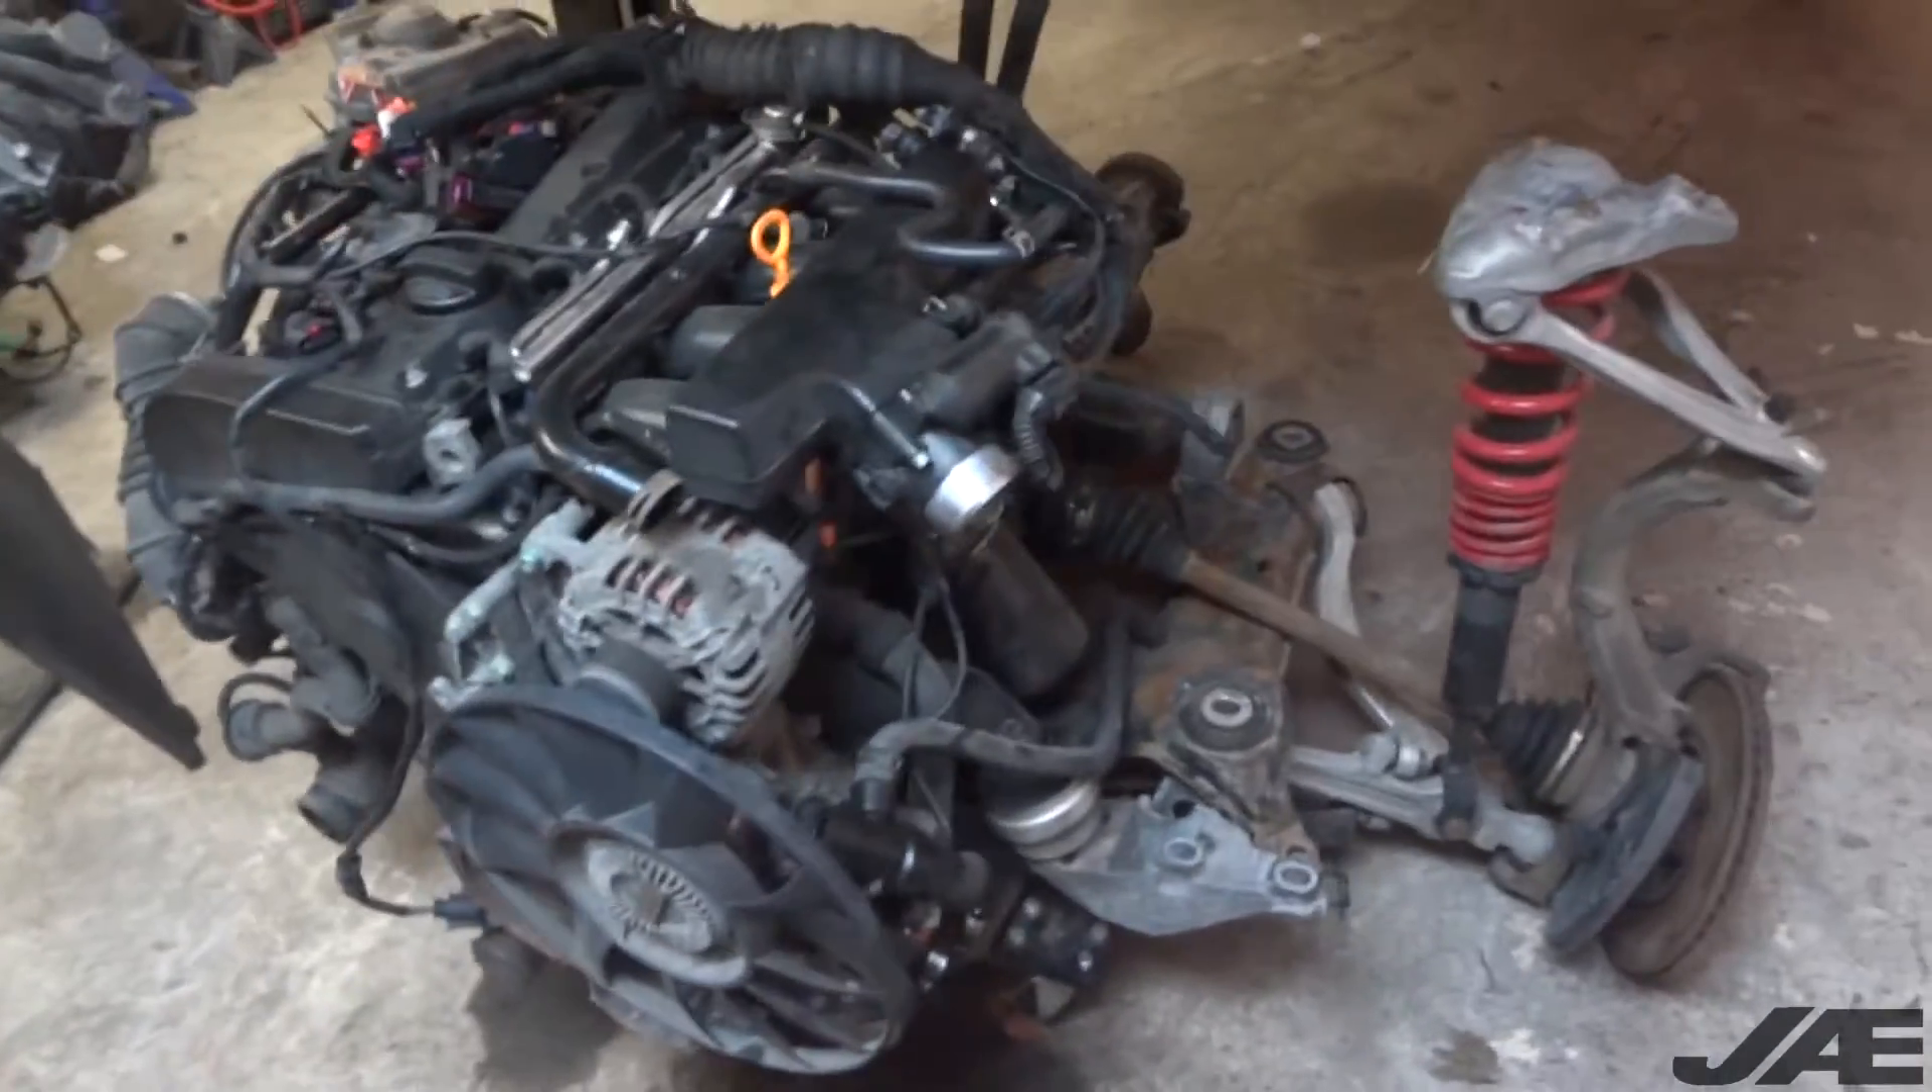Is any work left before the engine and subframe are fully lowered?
No.